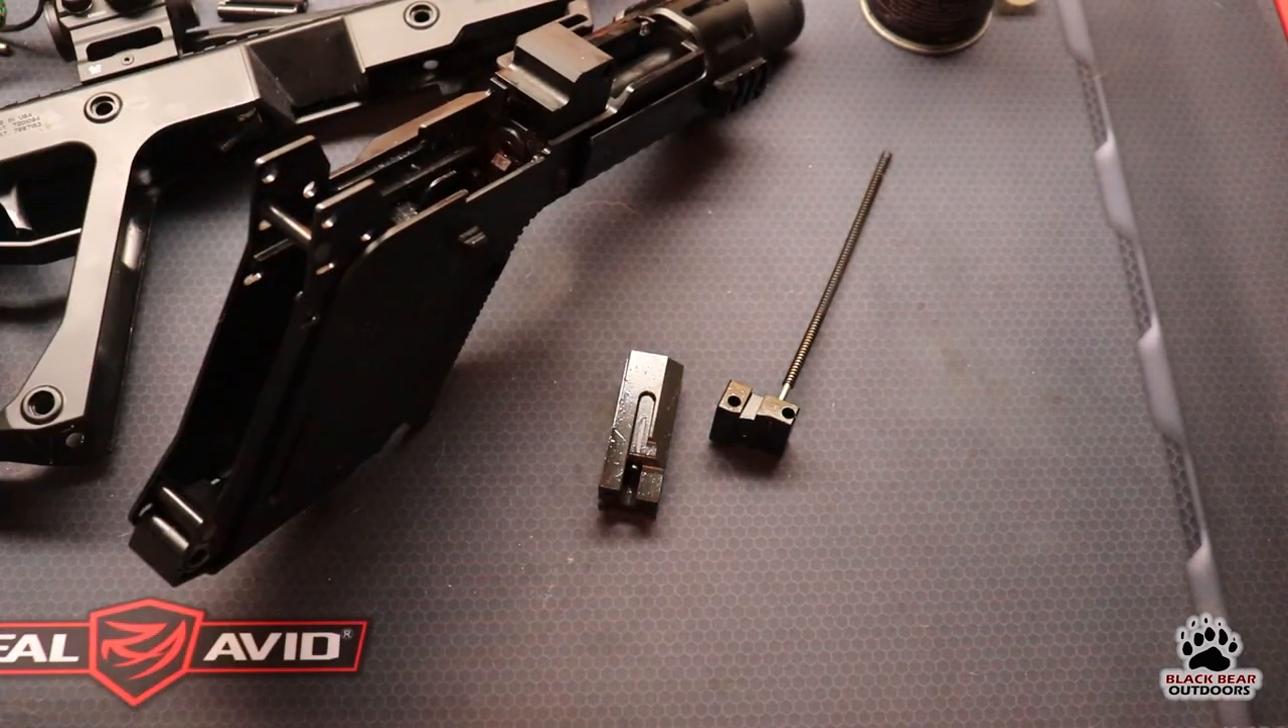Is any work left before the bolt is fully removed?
No.